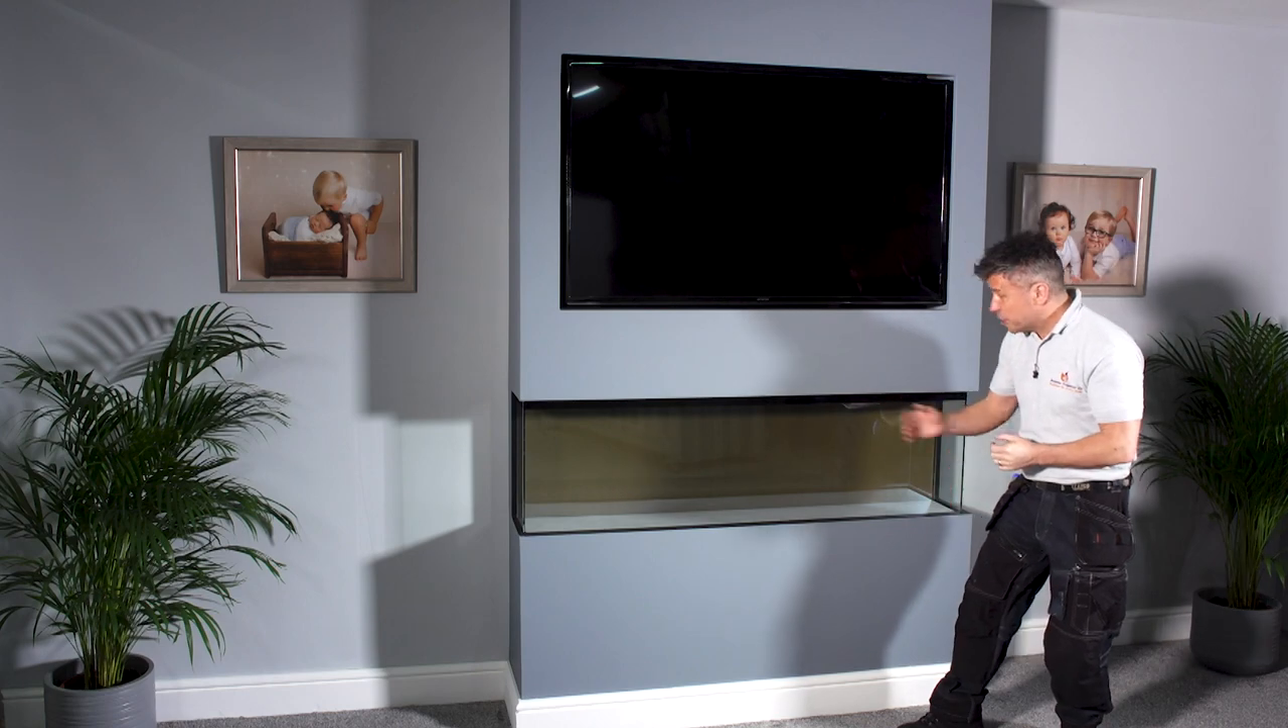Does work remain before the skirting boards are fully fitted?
No.